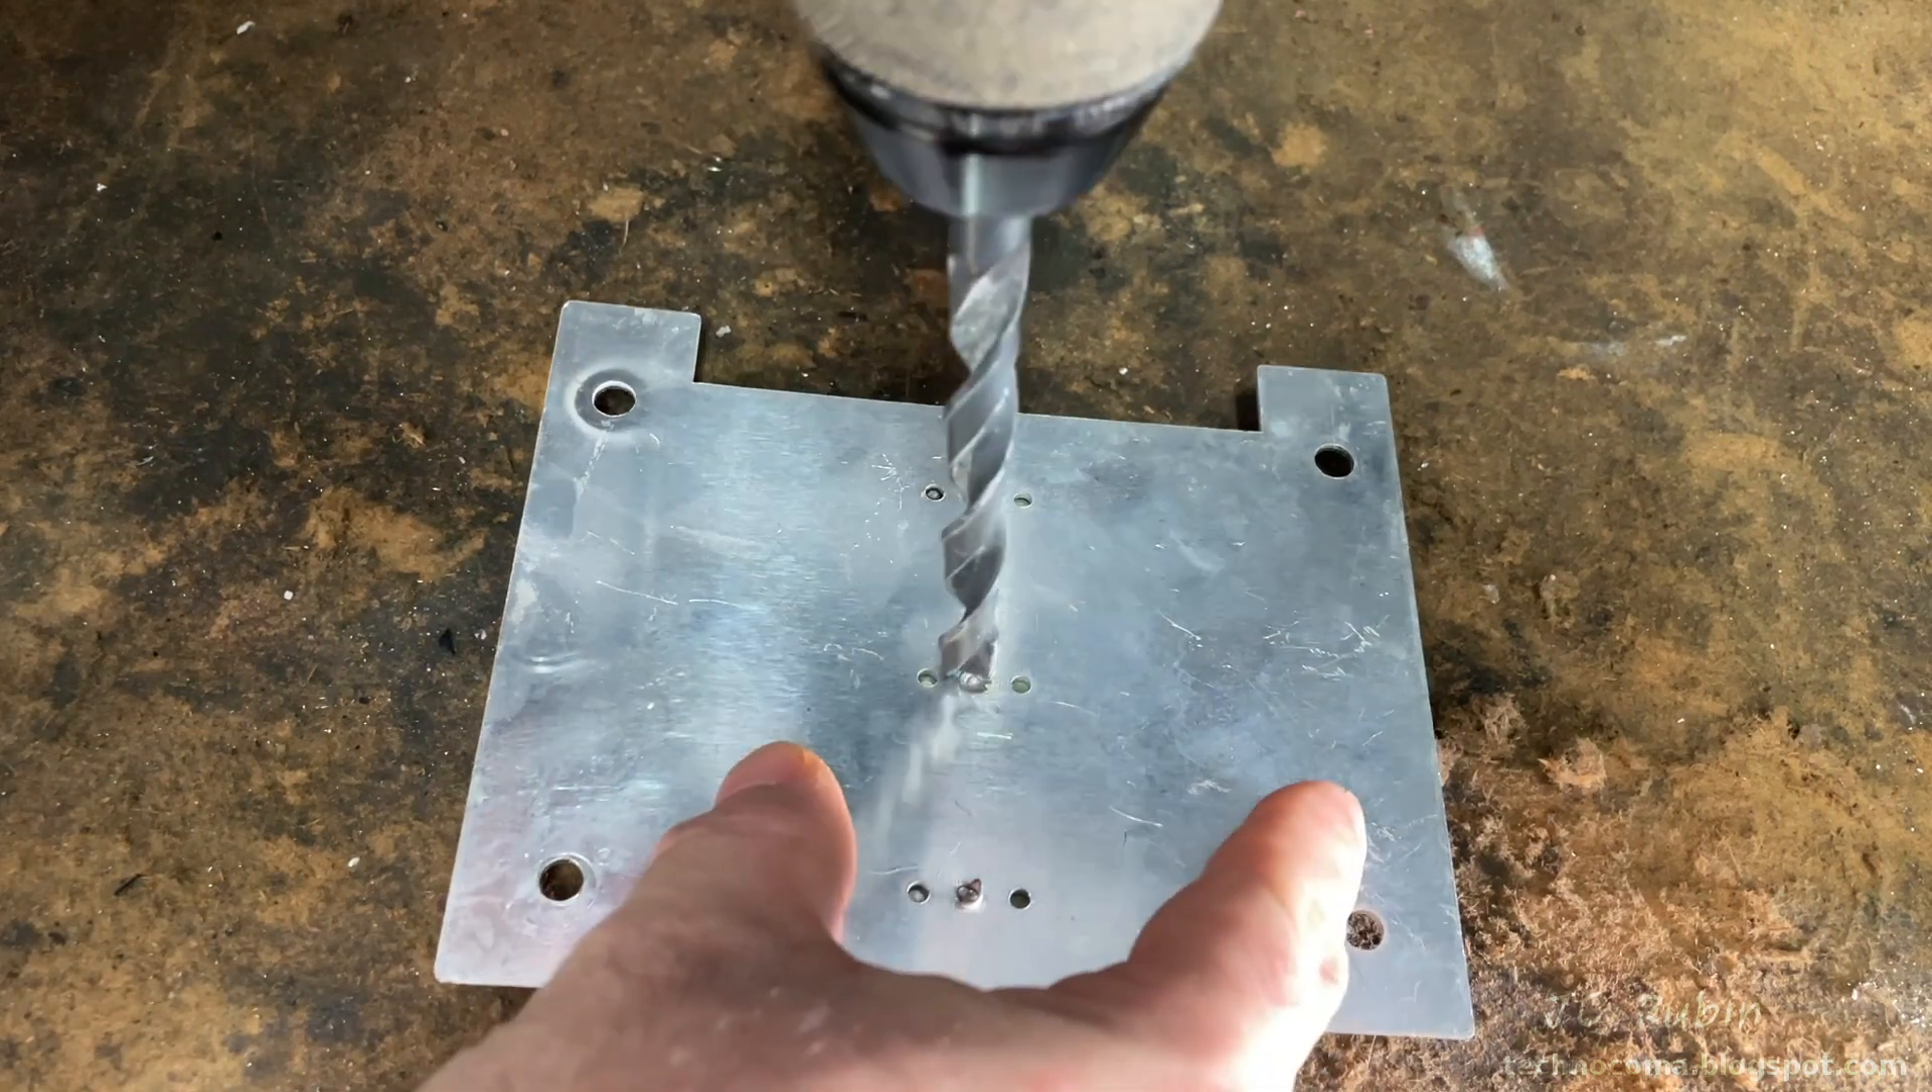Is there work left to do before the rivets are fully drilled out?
Yes.